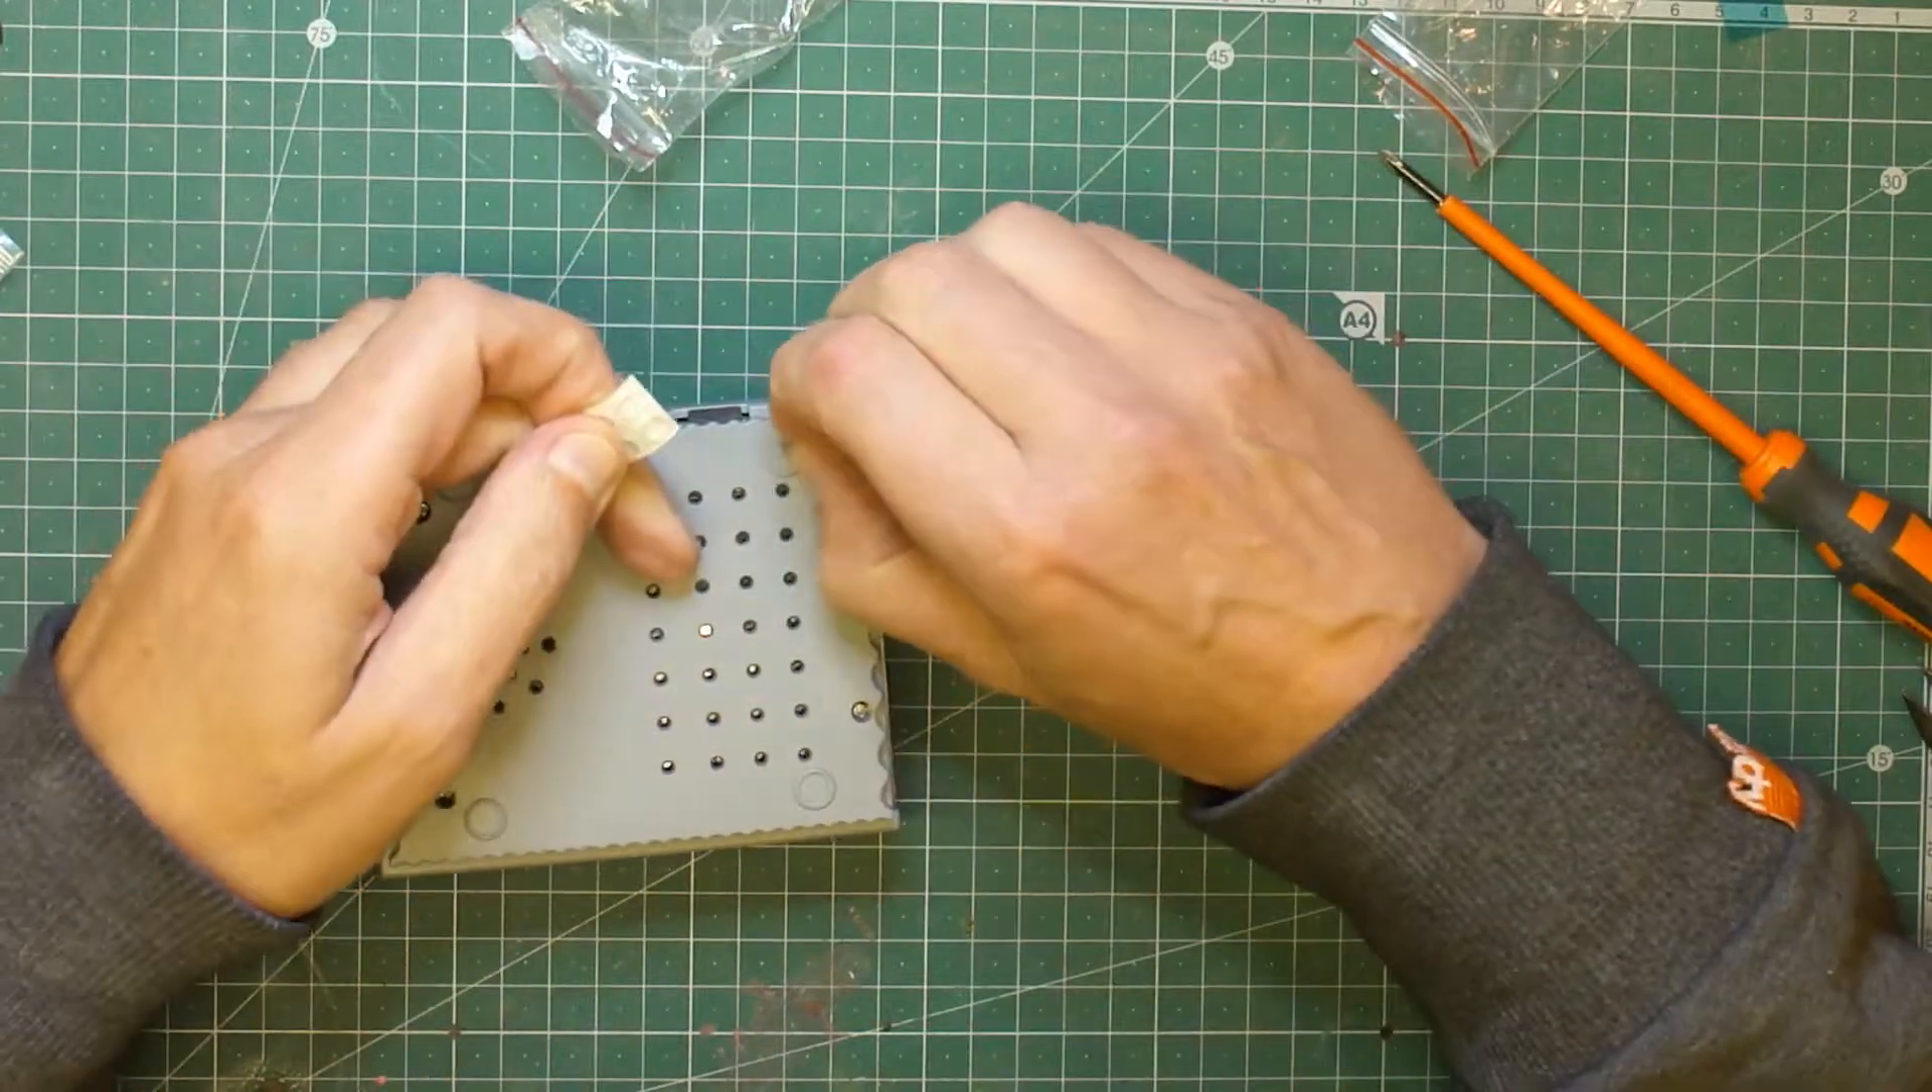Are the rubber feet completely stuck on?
No.